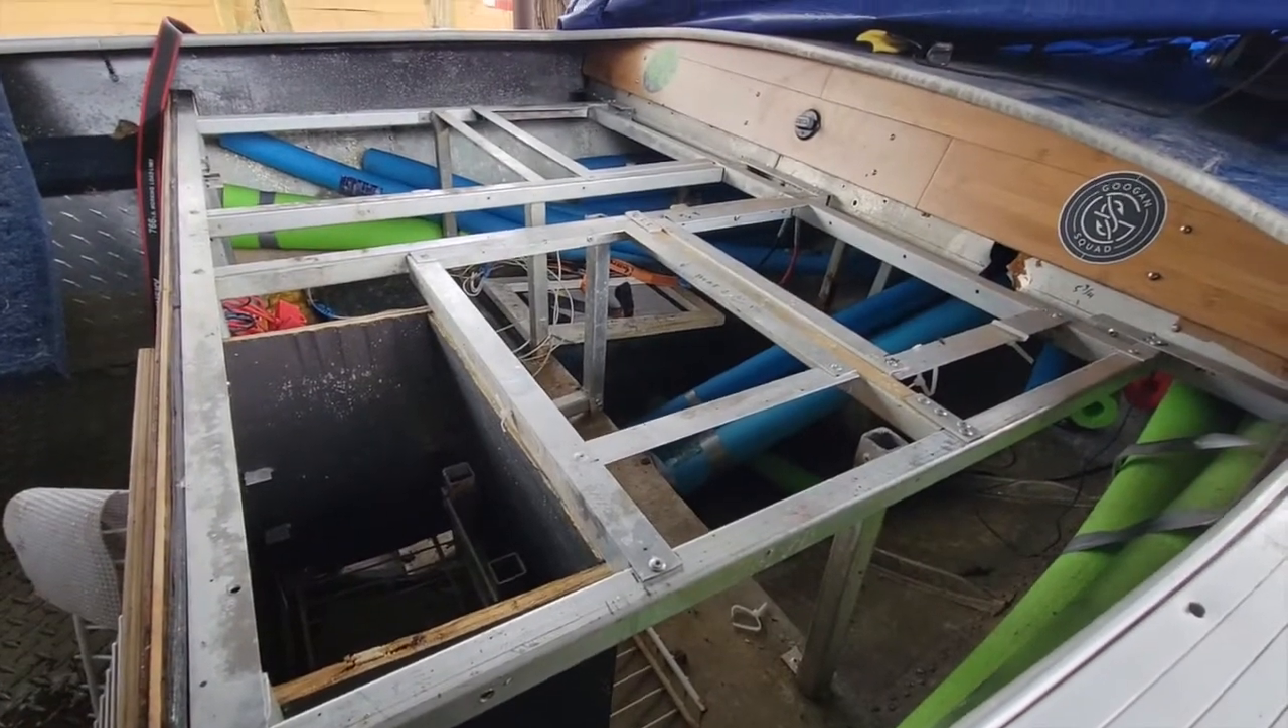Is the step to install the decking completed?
No.